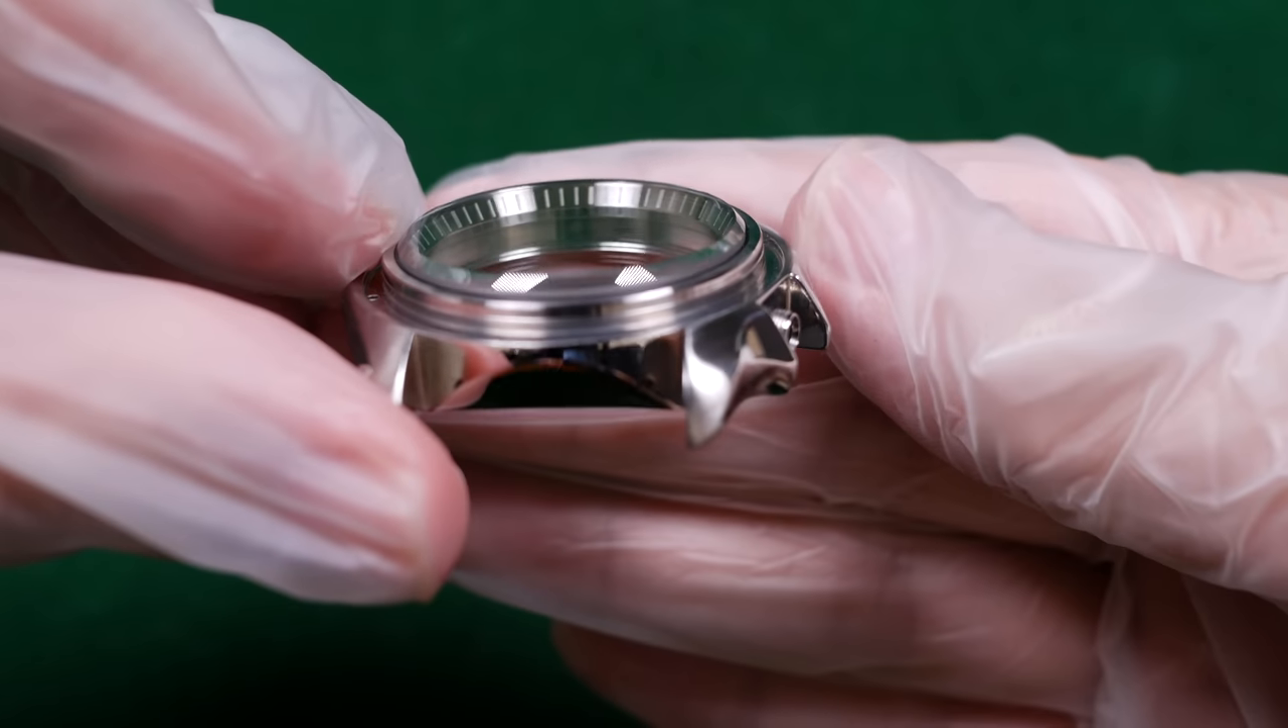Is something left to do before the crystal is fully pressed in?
No.